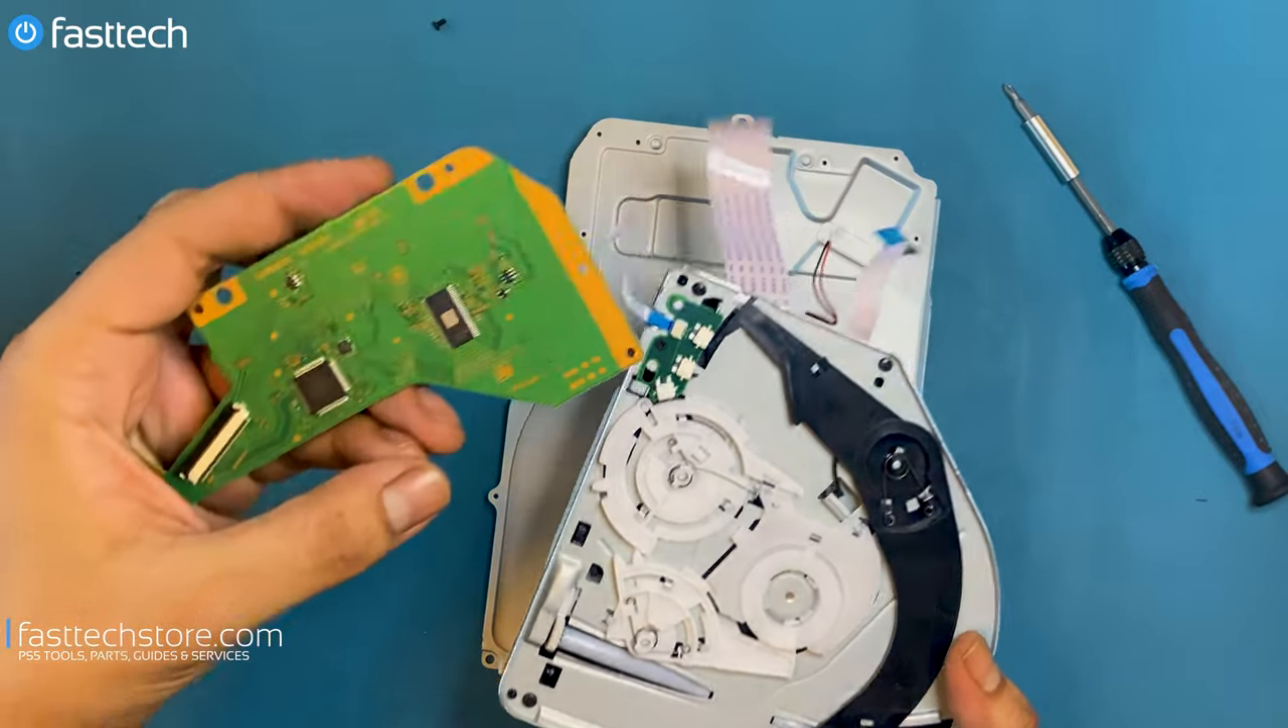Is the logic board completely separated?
Yes.